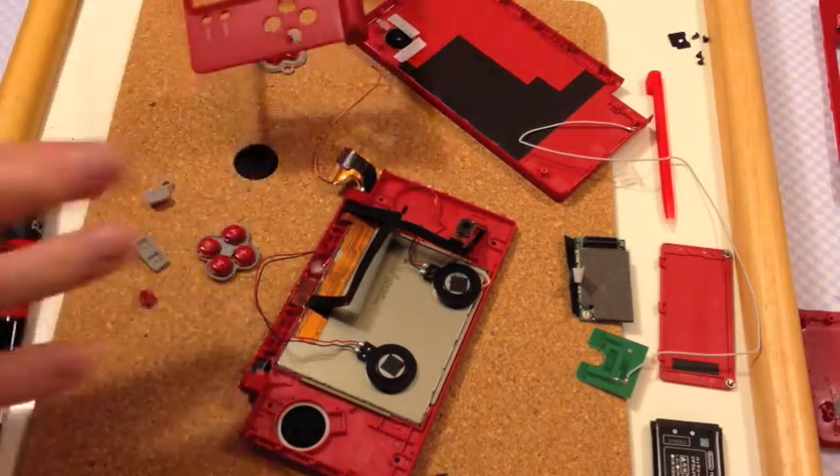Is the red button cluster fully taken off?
Yes.